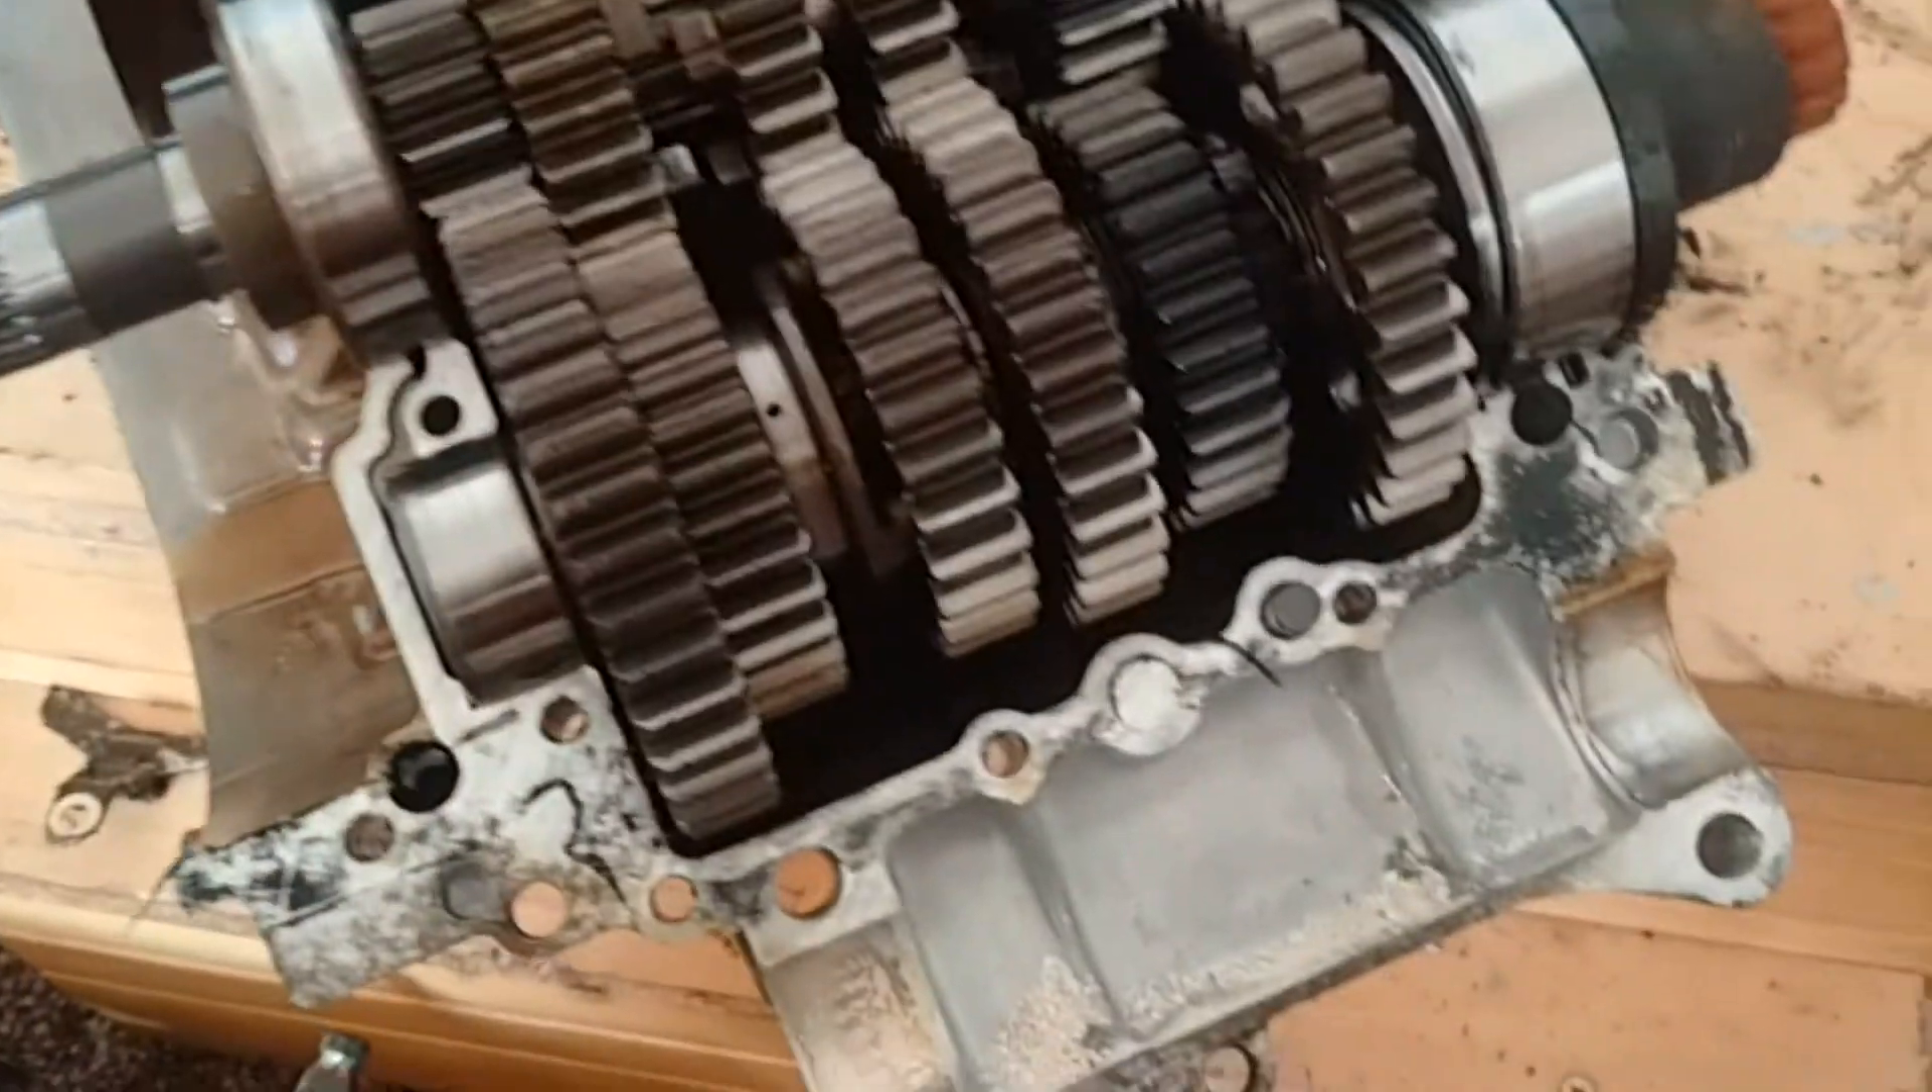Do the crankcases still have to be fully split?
No.